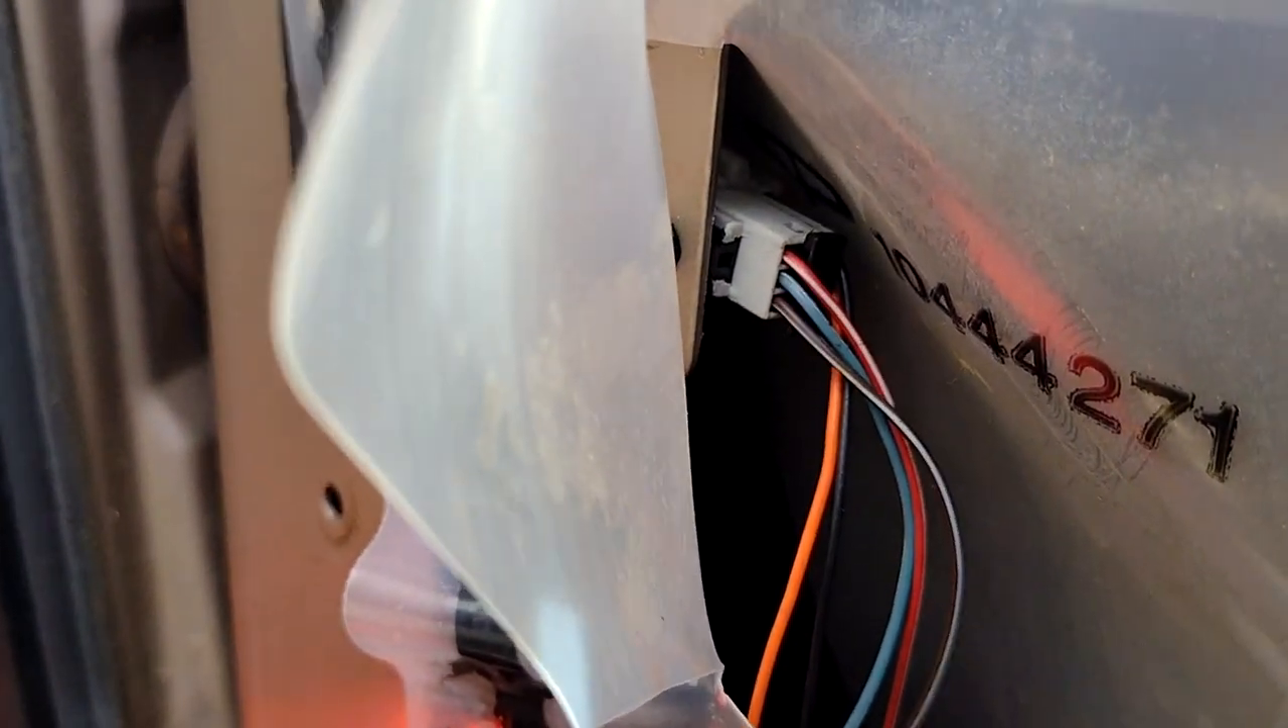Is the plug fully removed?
No.